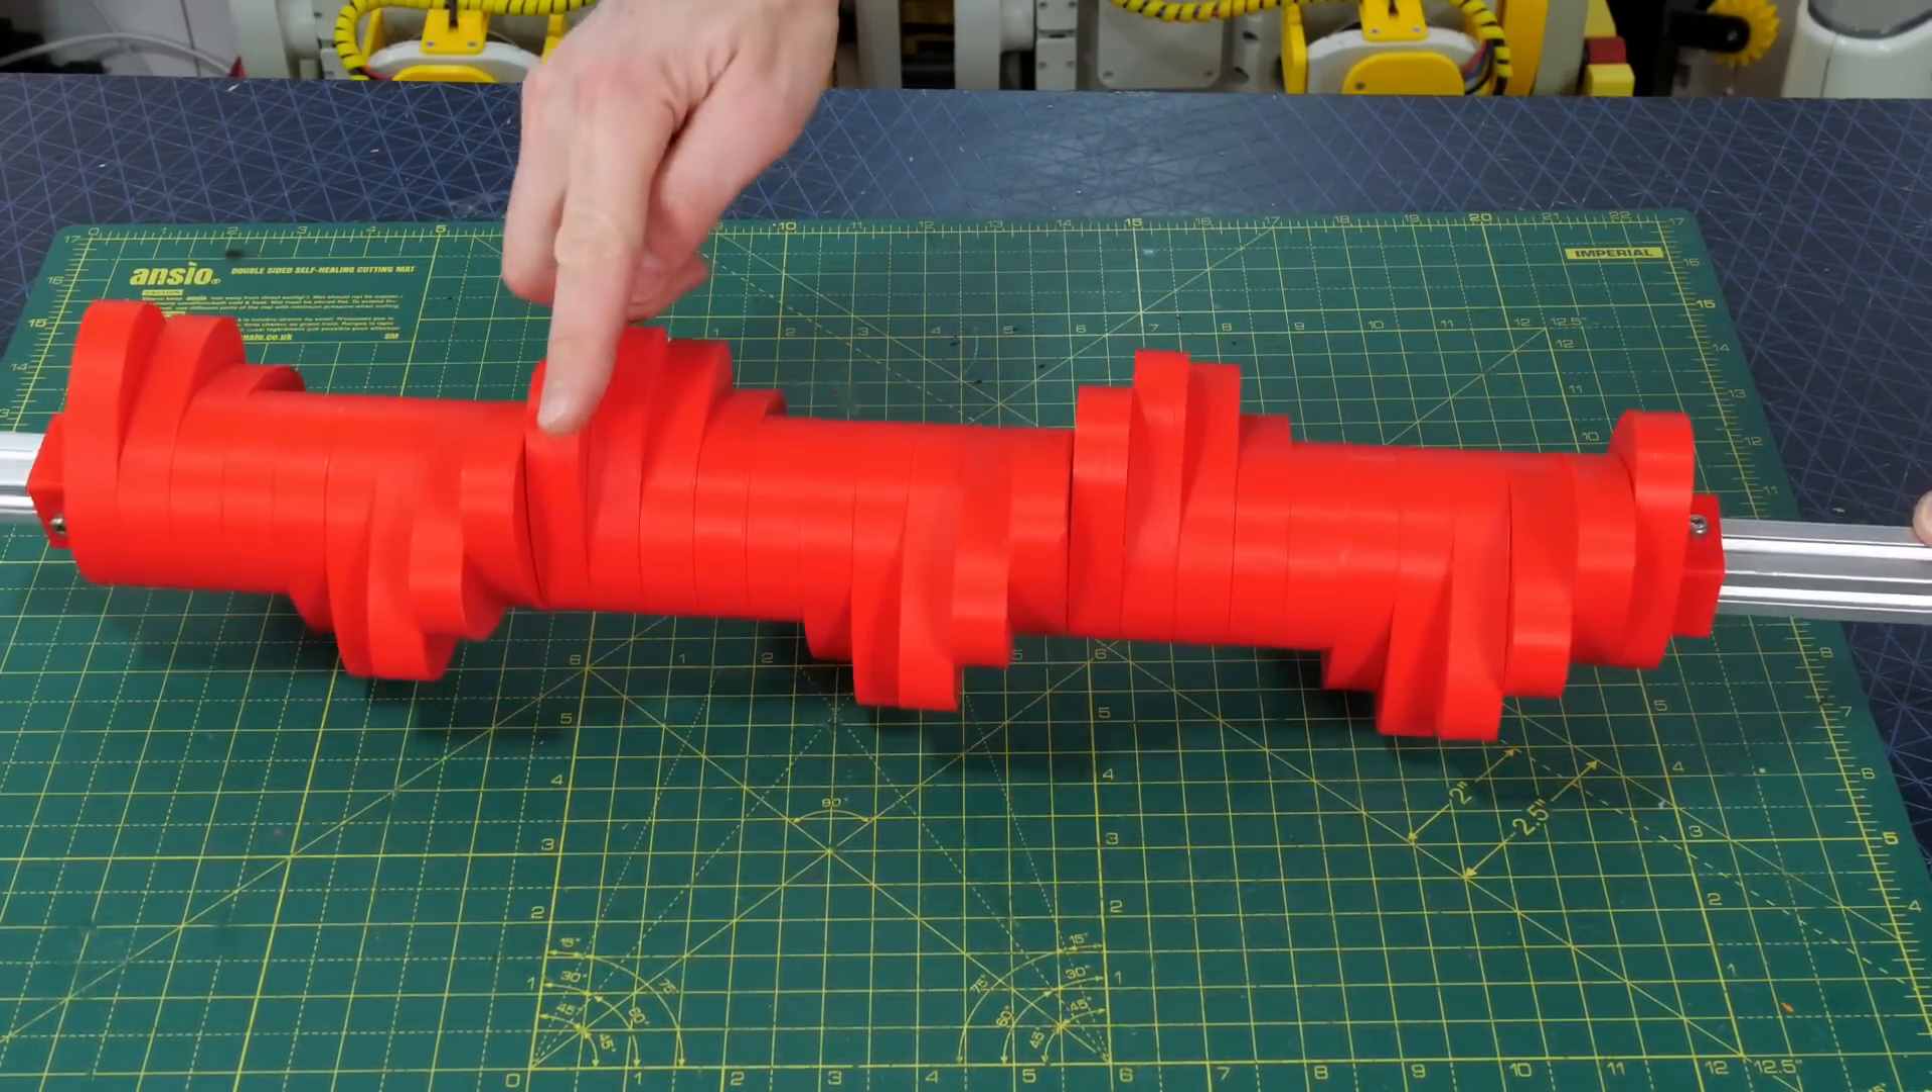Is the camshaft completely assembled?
Yes.